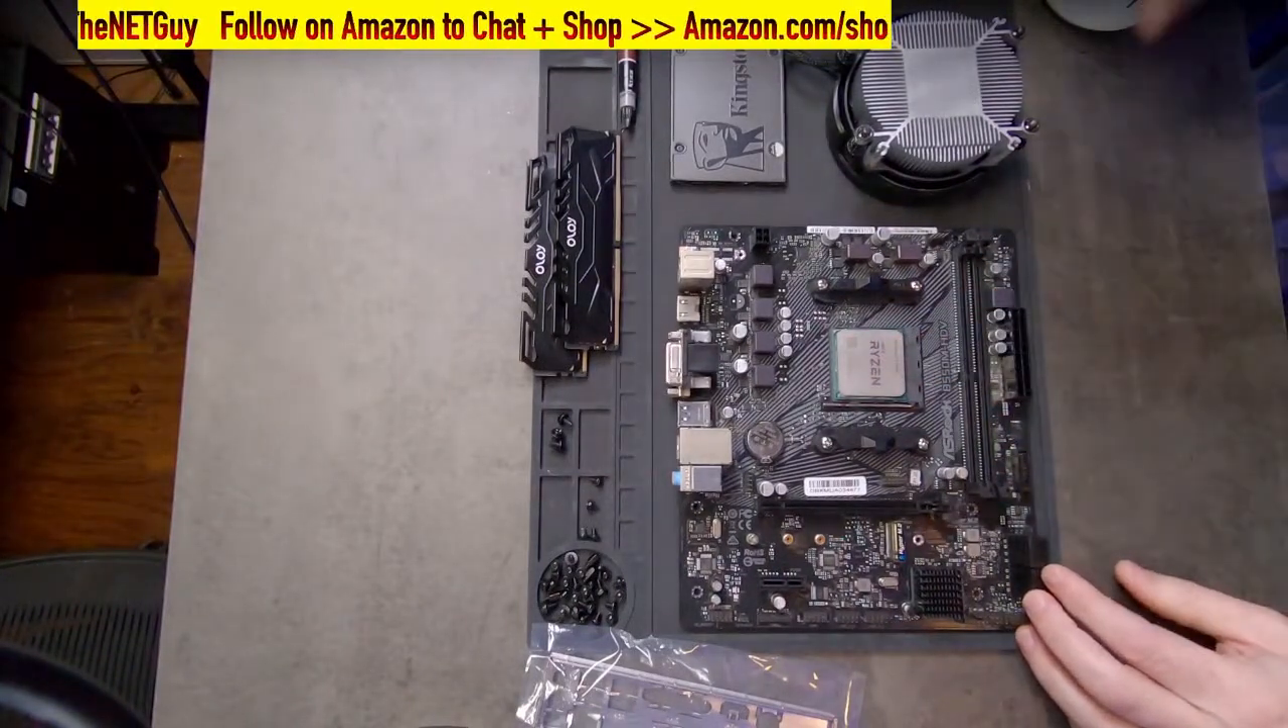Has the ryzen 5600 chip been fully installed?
Yes.